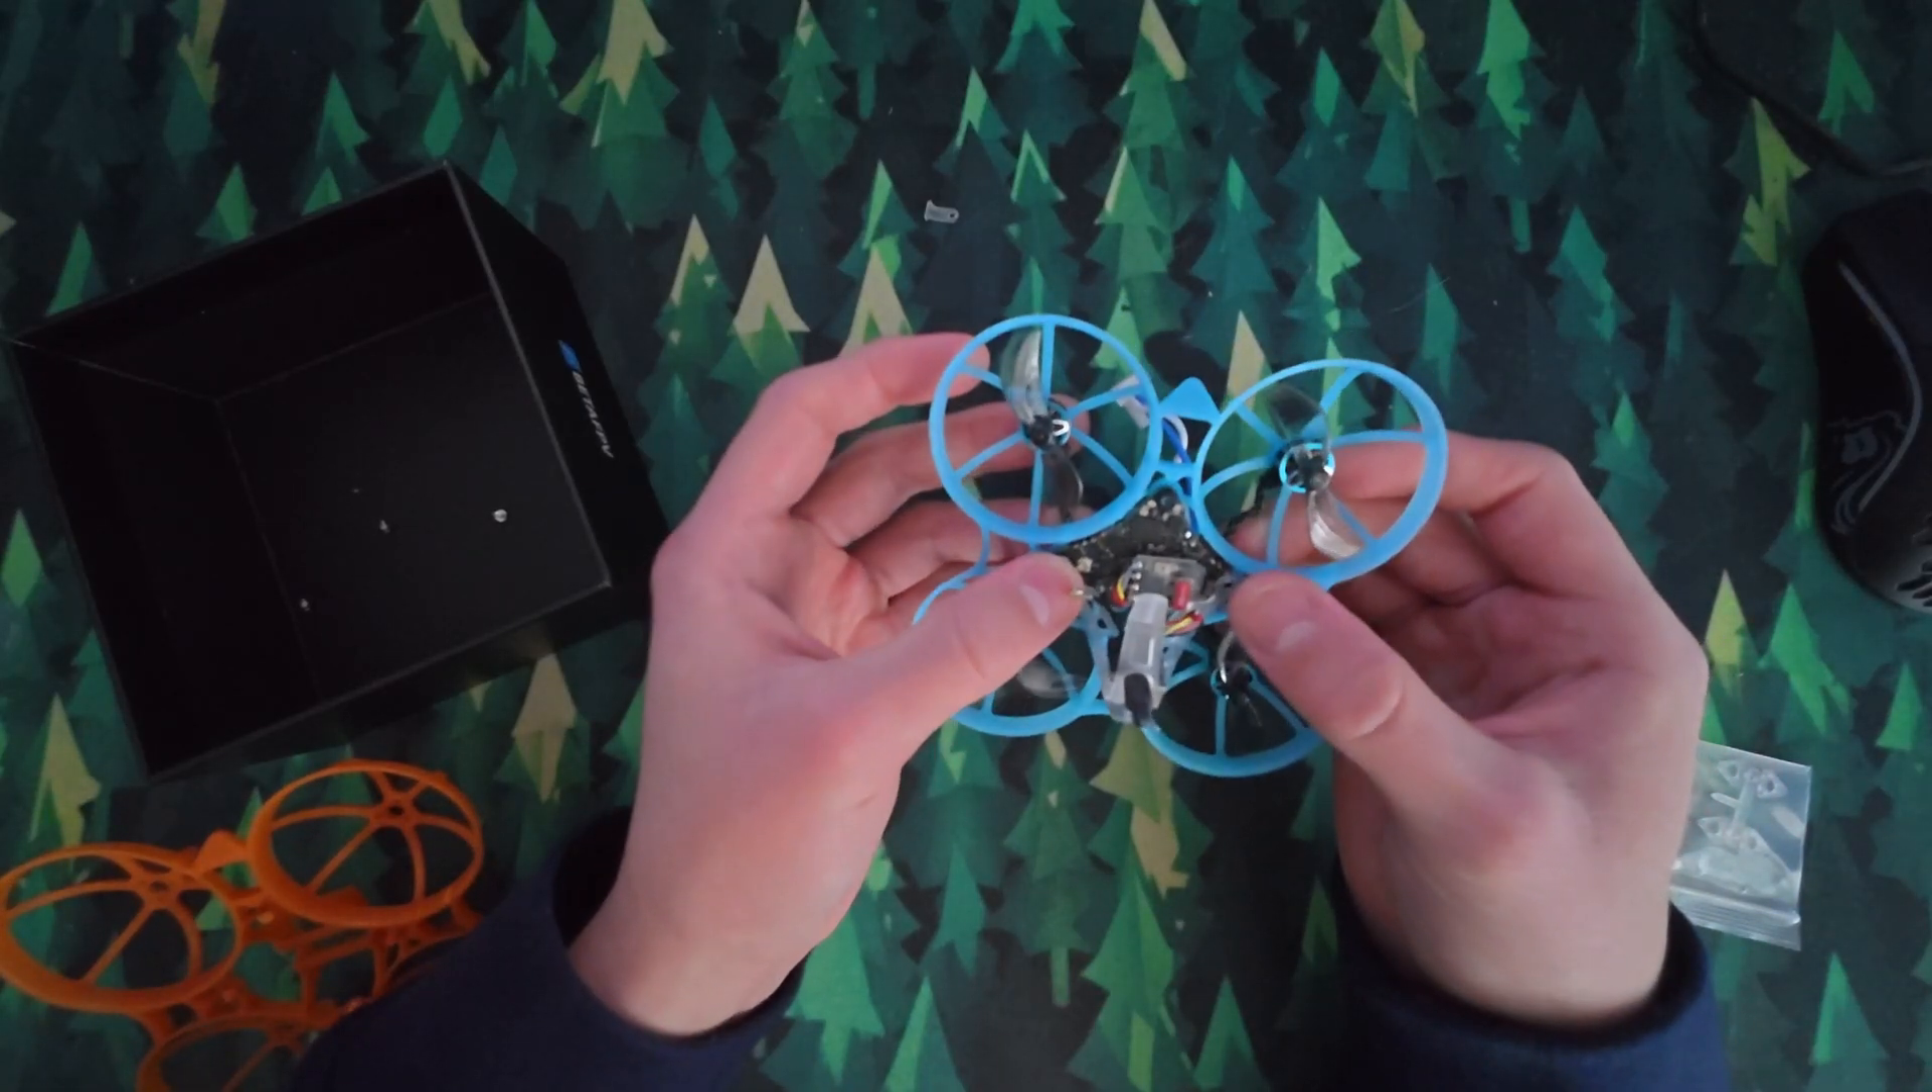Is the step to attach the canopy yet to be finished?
Yes.